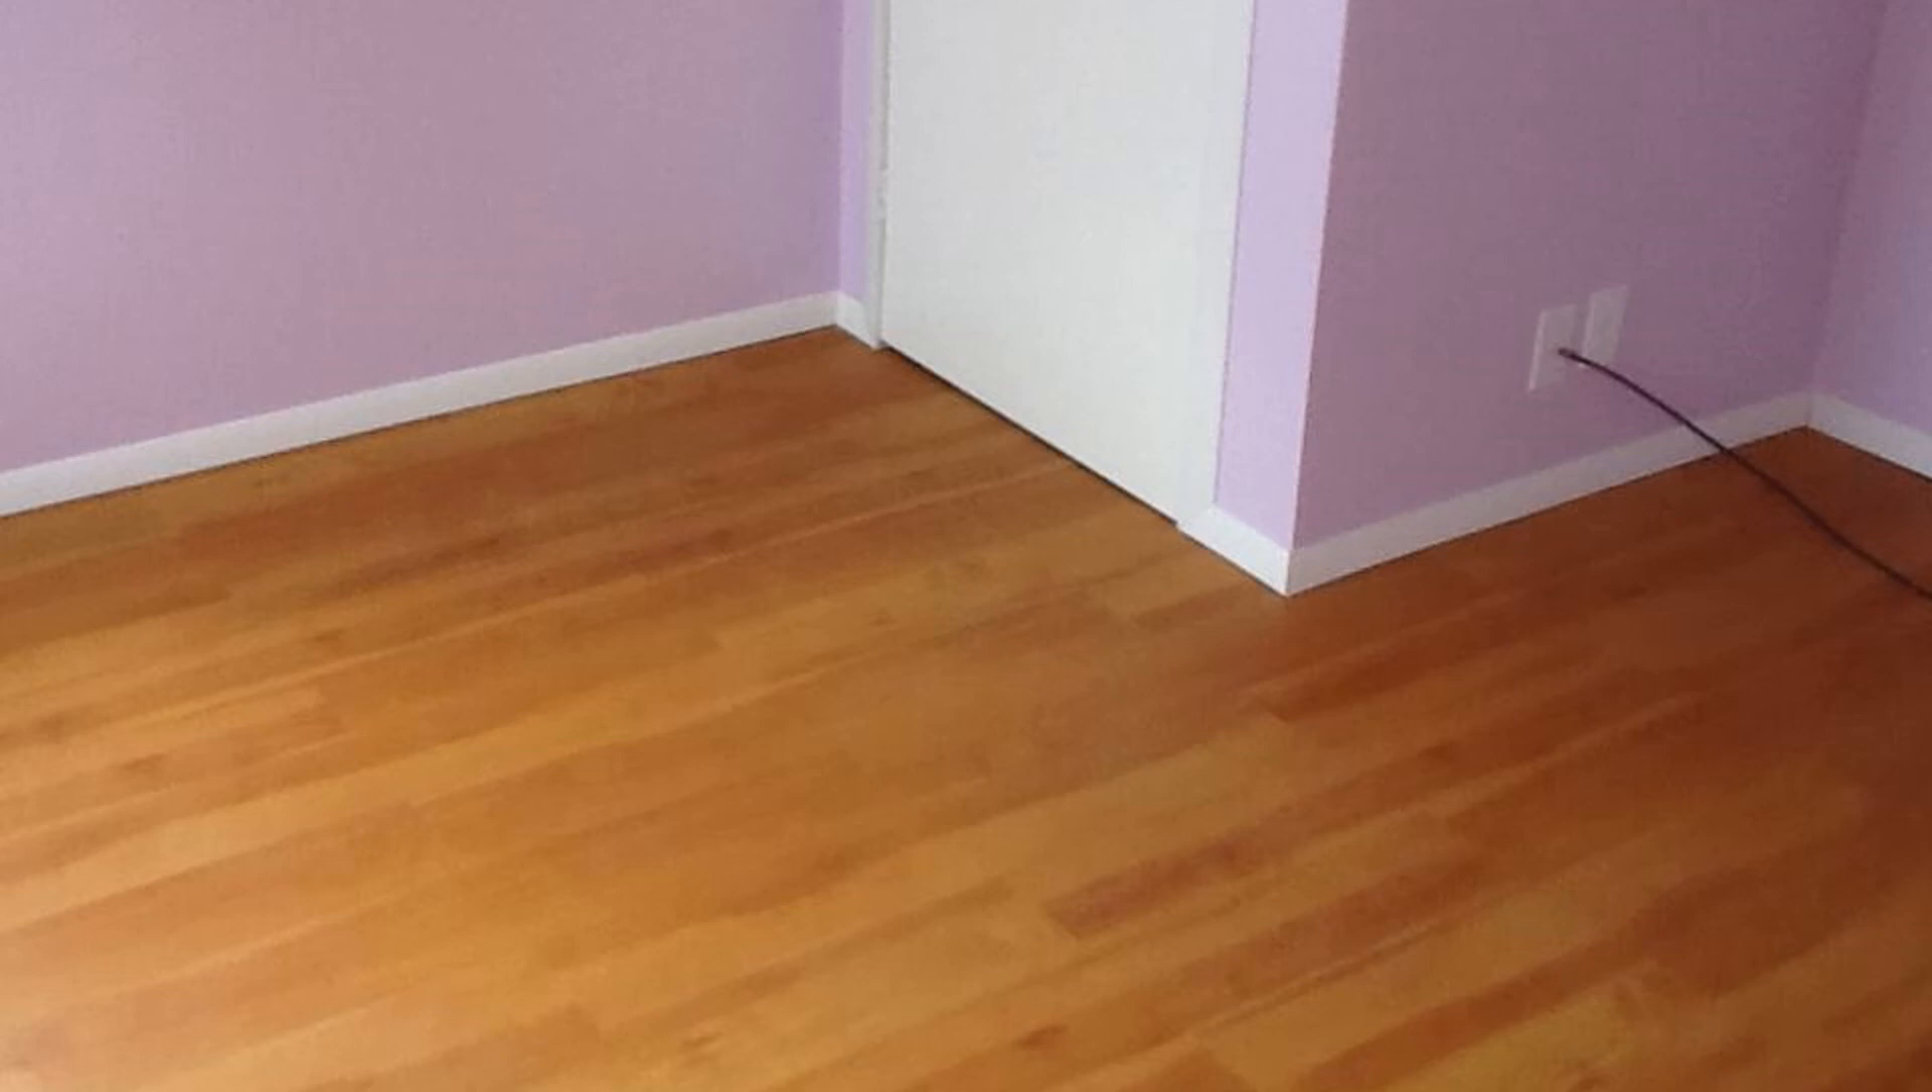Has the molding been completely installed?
Yes.